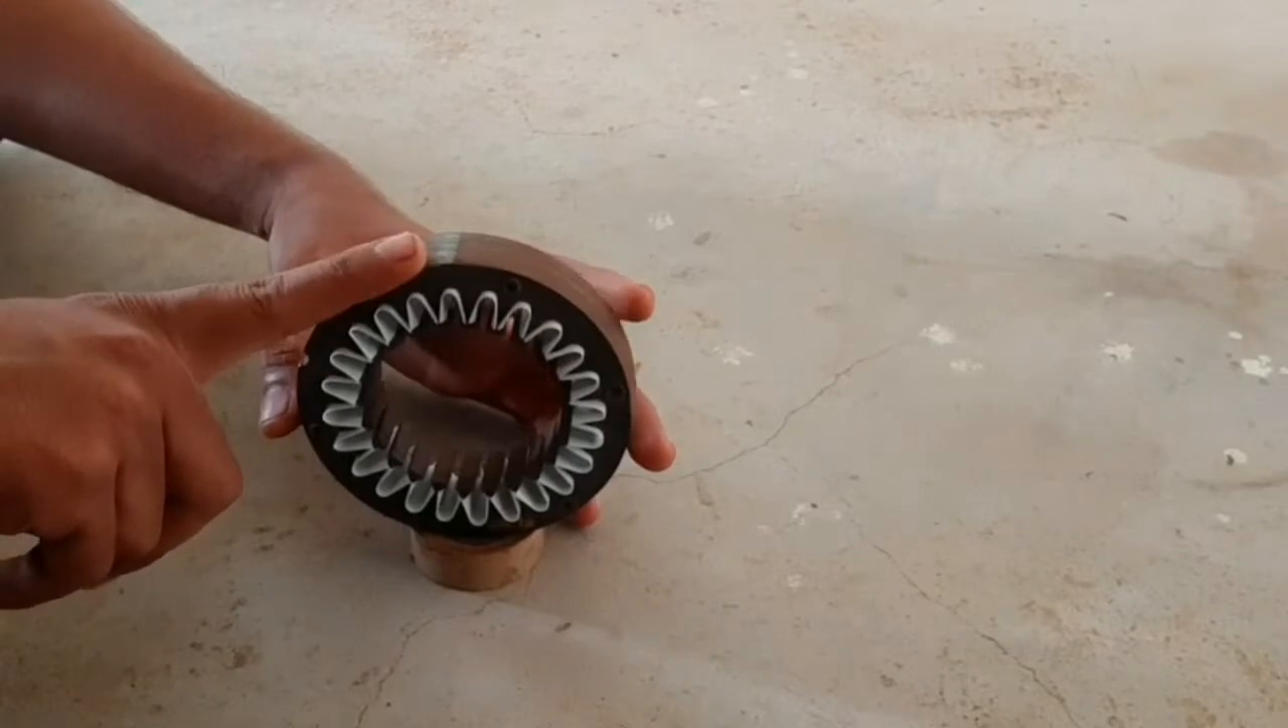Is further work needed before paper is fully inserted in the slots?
No.